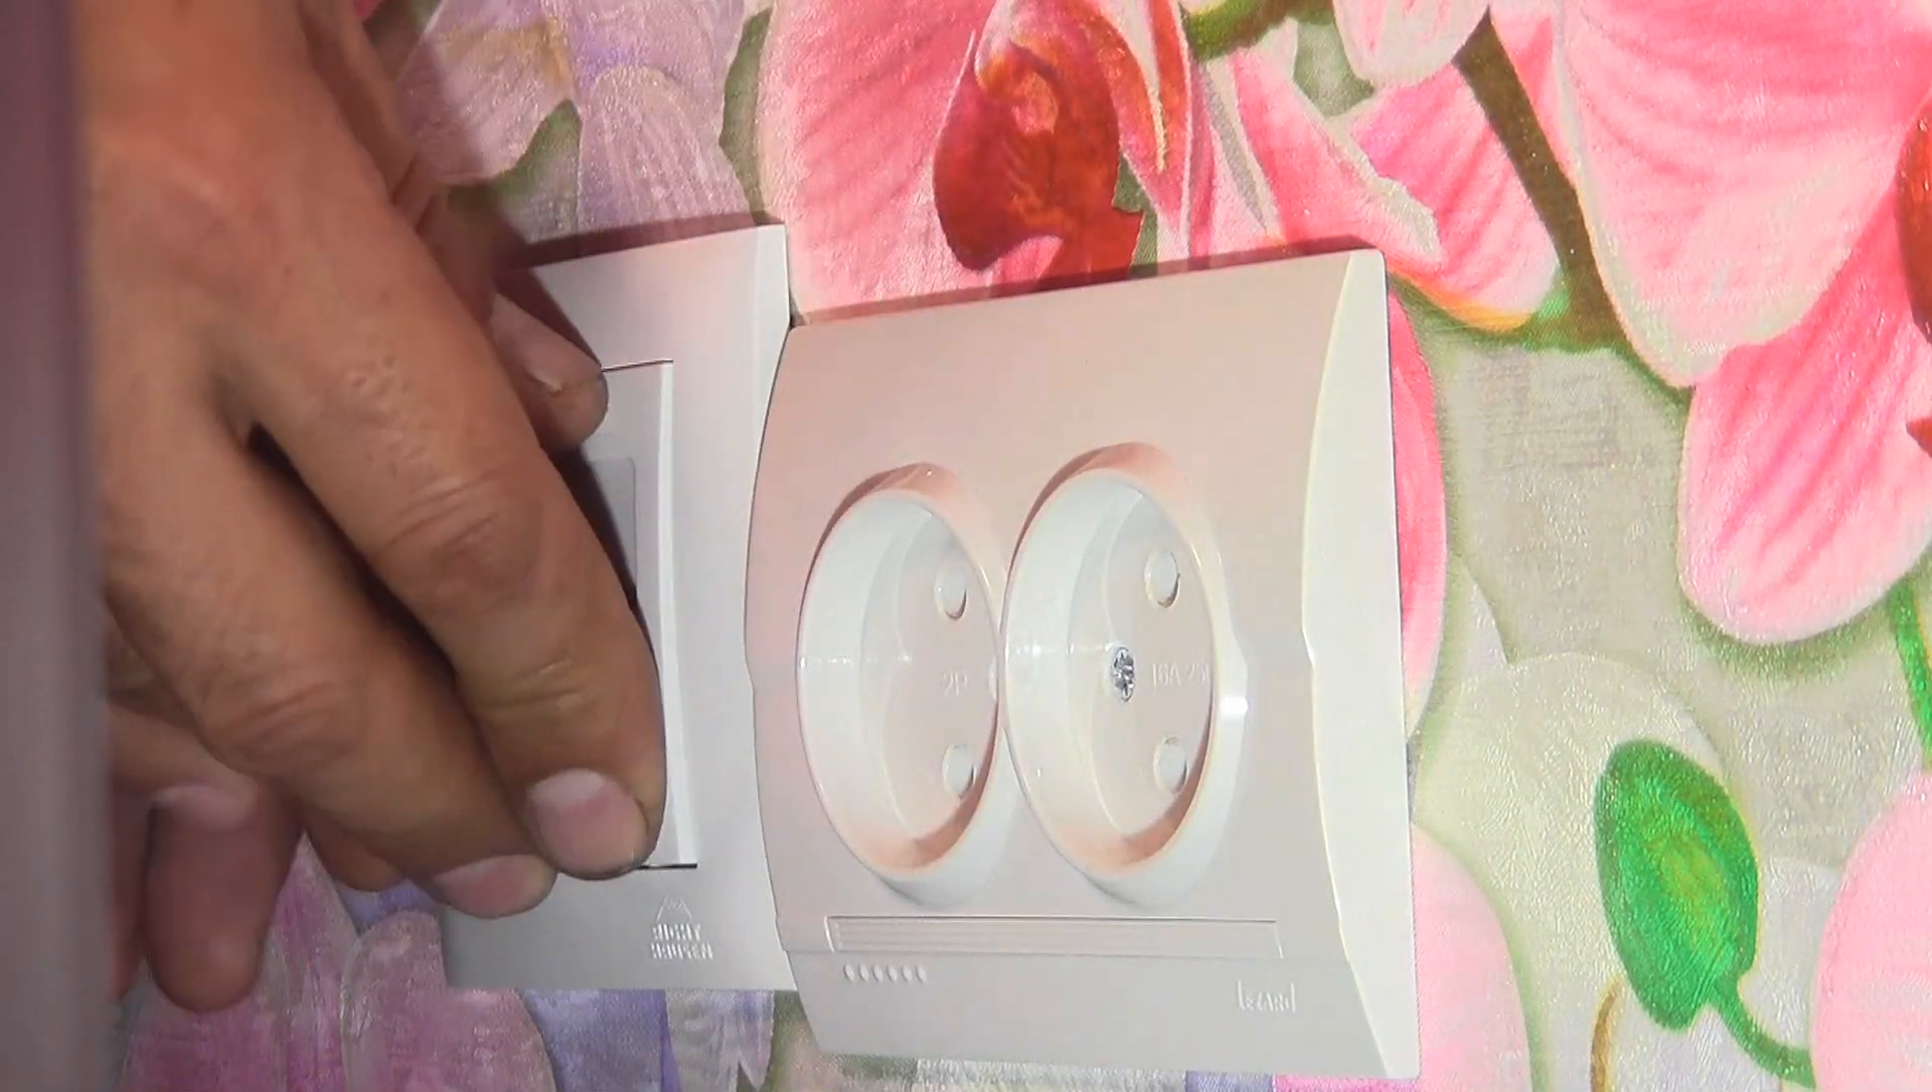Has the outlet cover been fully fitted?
Yes.